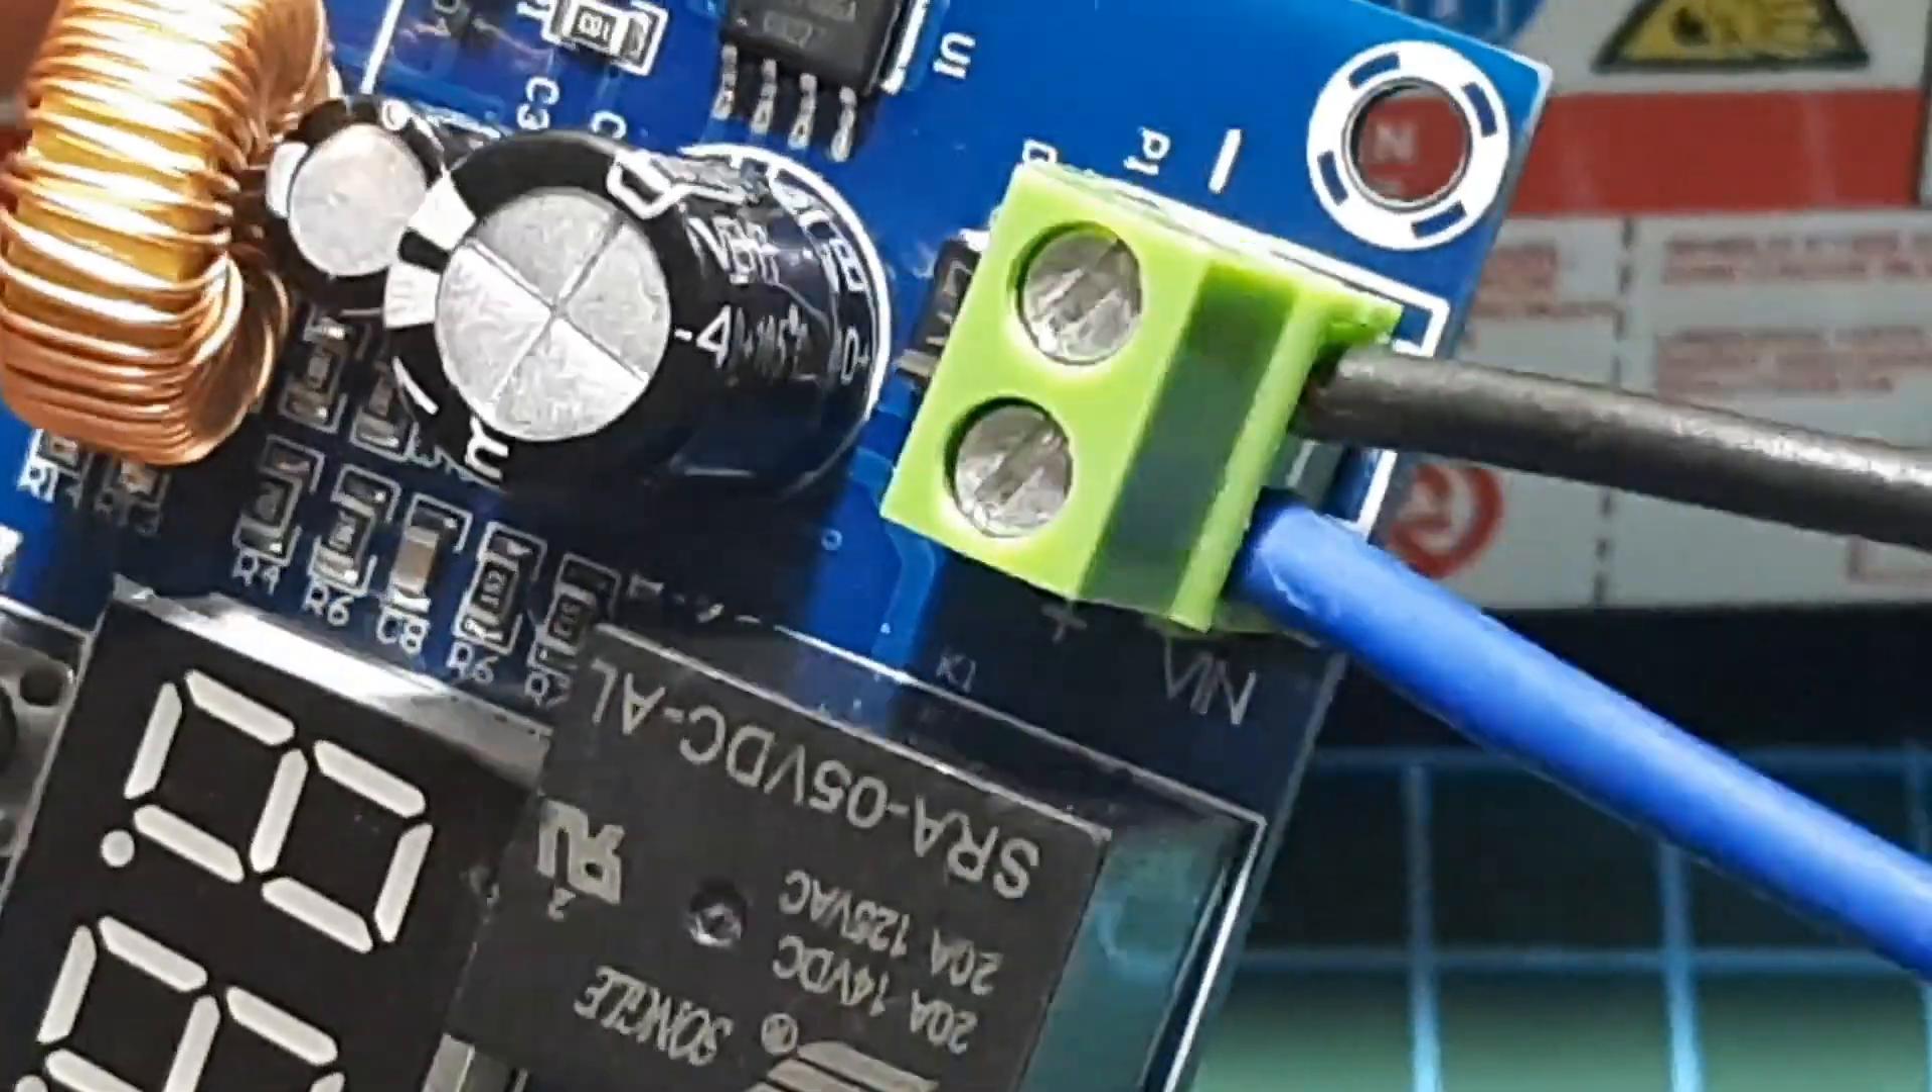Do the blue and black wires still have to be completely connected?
No.